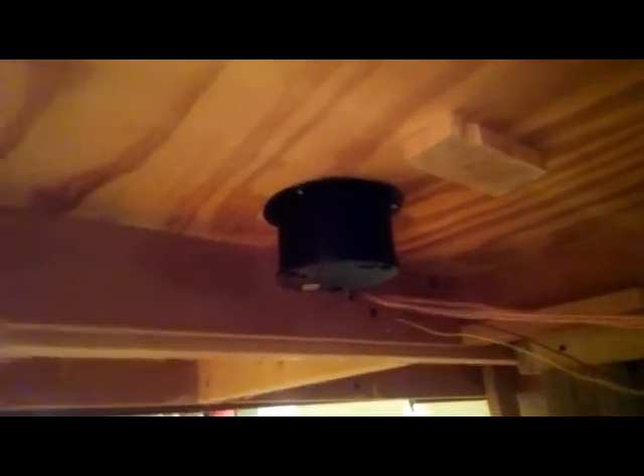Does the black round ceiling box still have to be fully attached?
No.